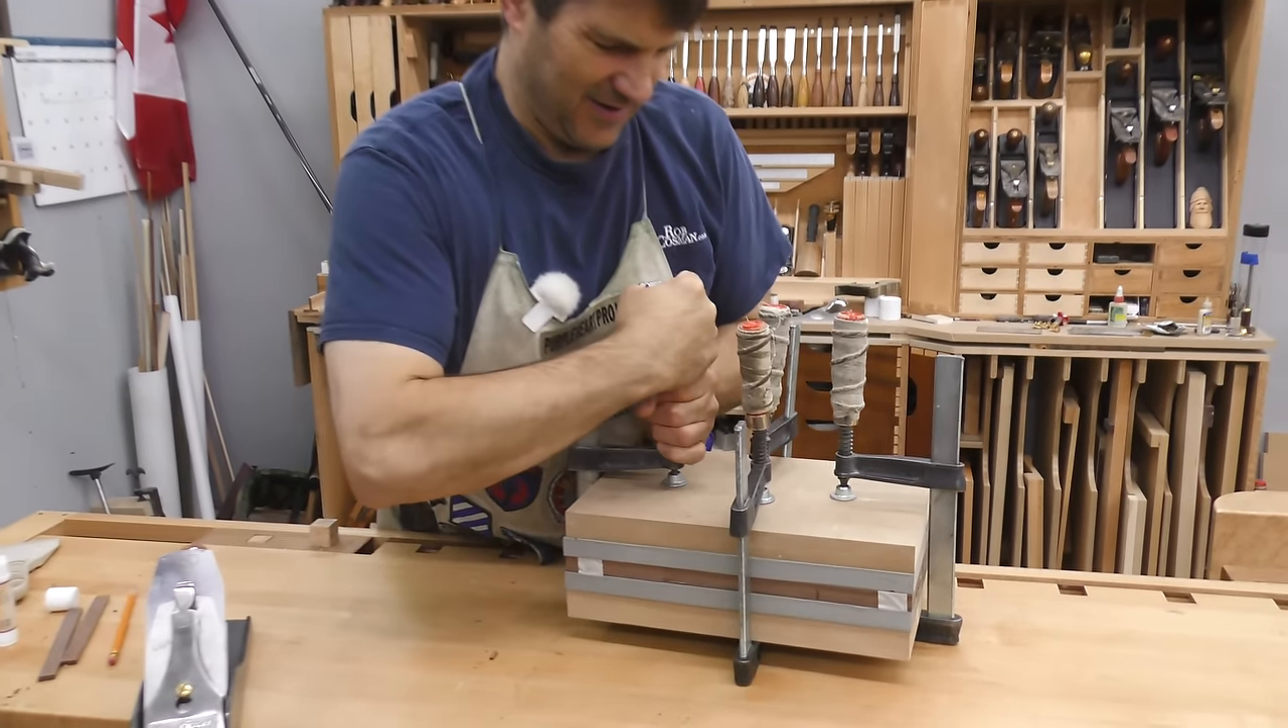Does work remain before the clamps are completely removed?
Yes.